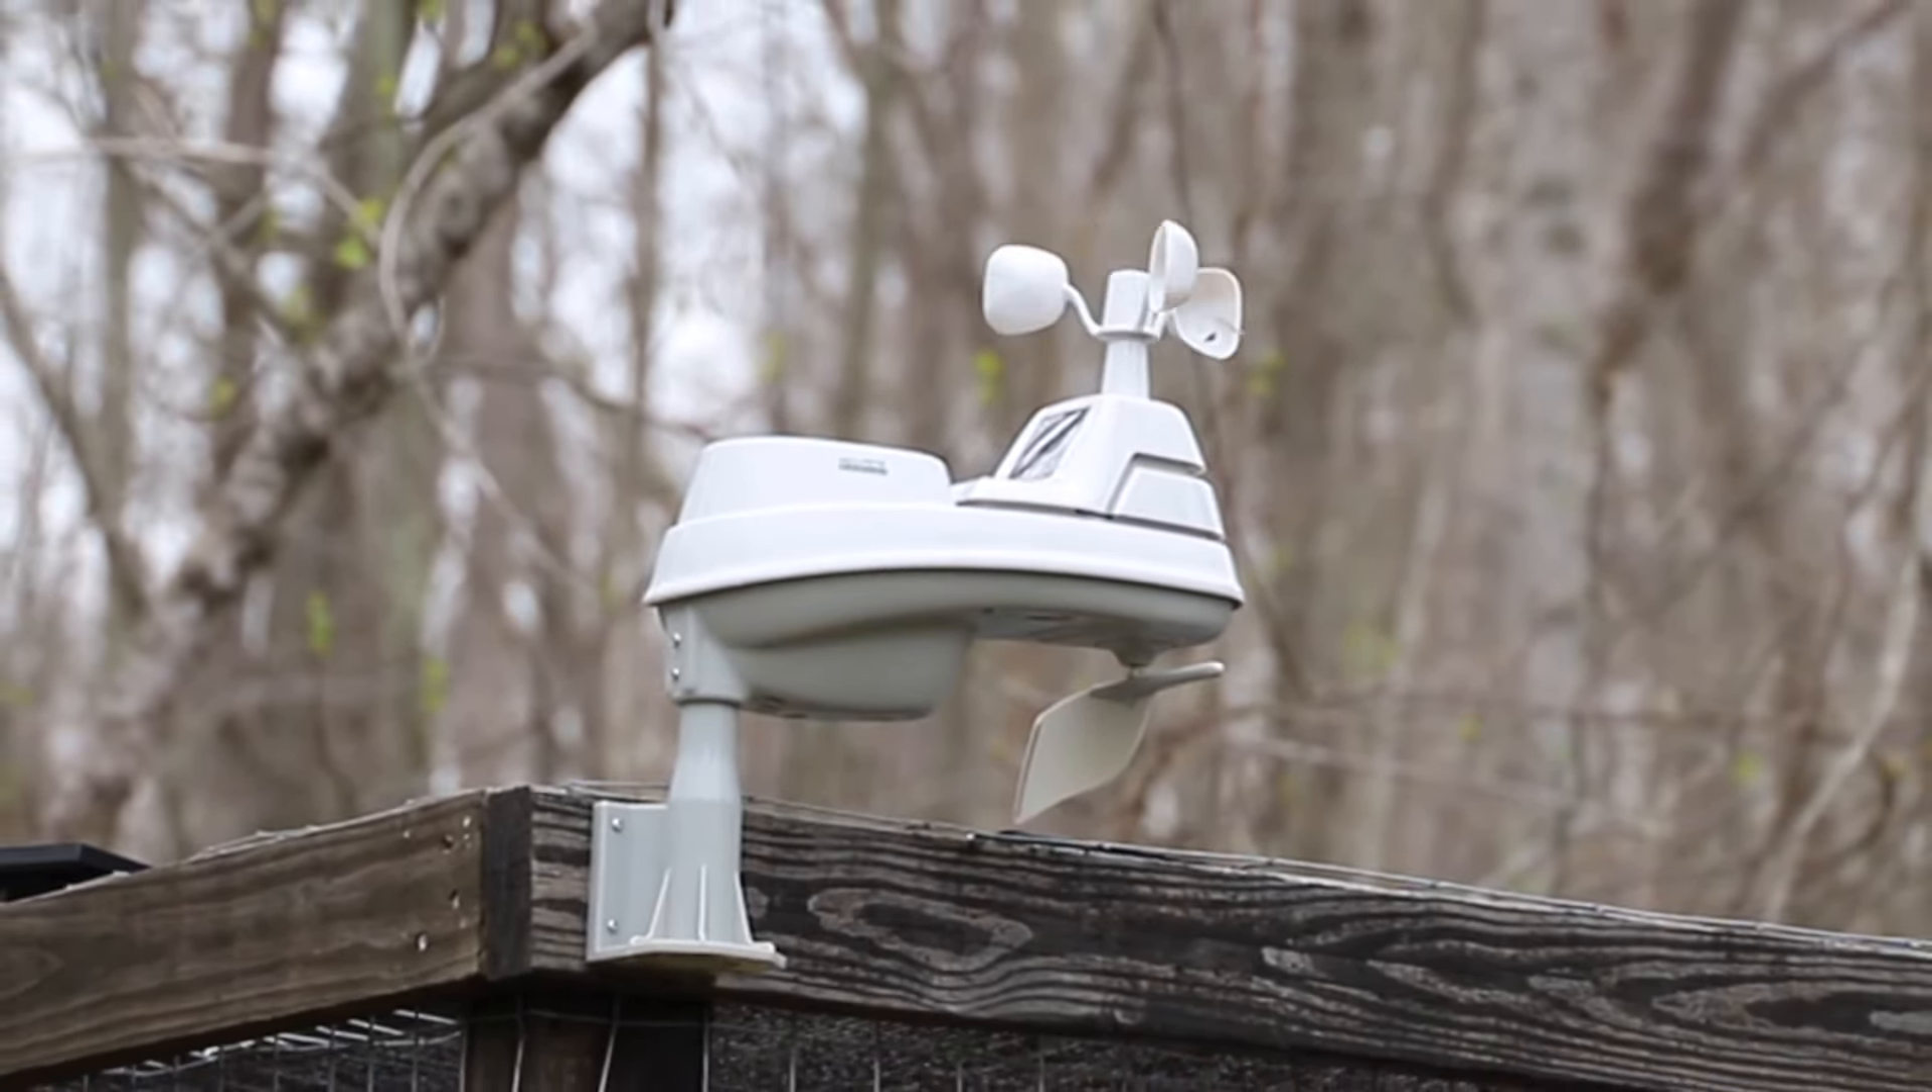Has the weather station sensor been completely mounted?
Yes.